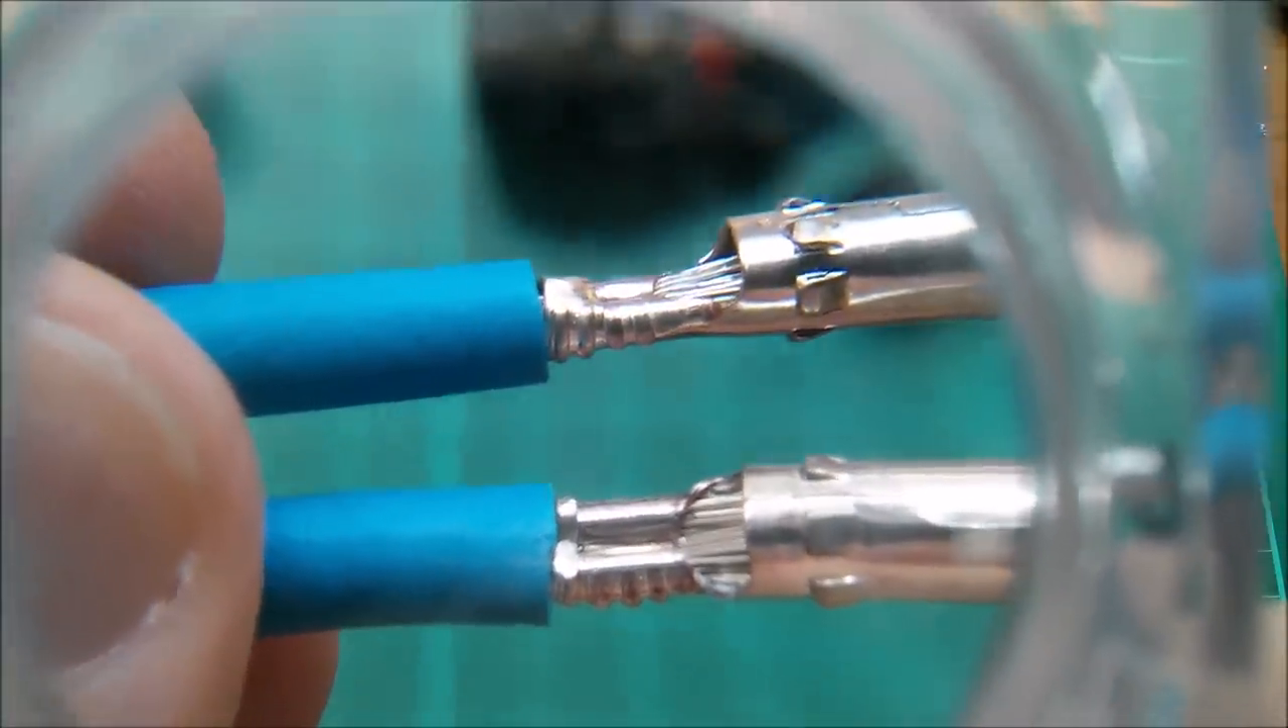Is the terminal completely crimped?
Yes.